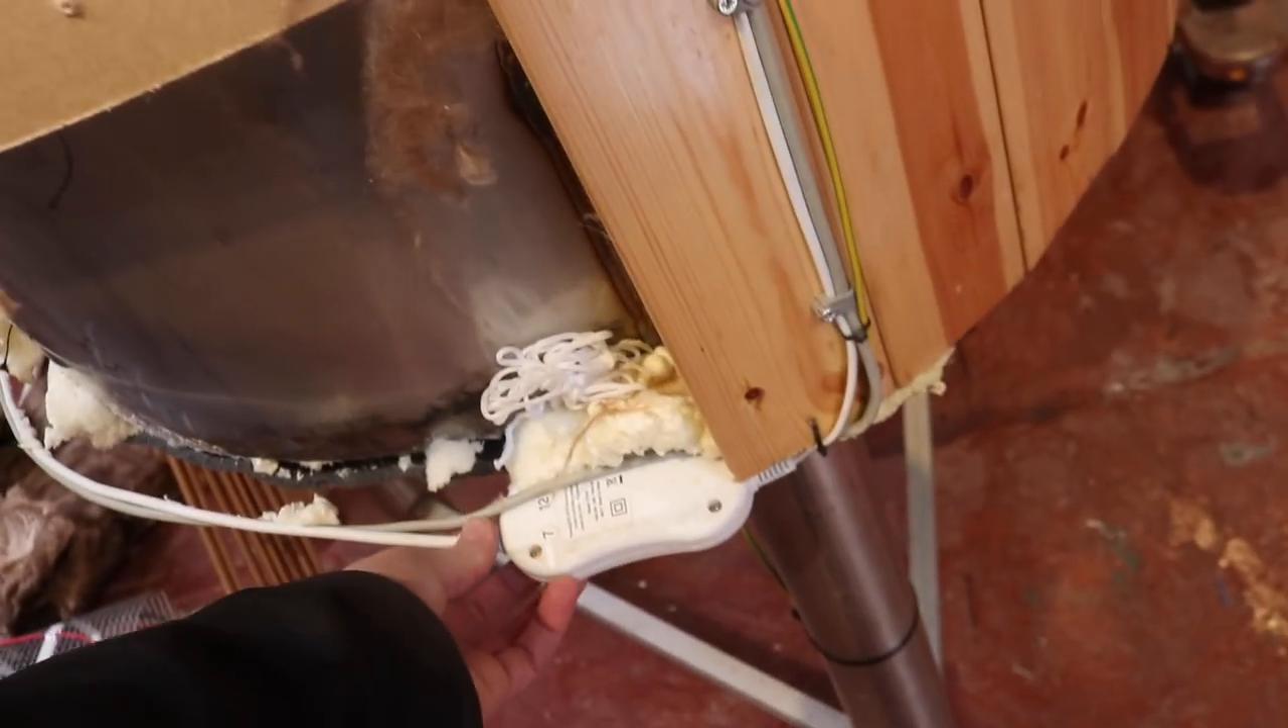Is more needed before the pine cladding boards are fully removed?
Yes.